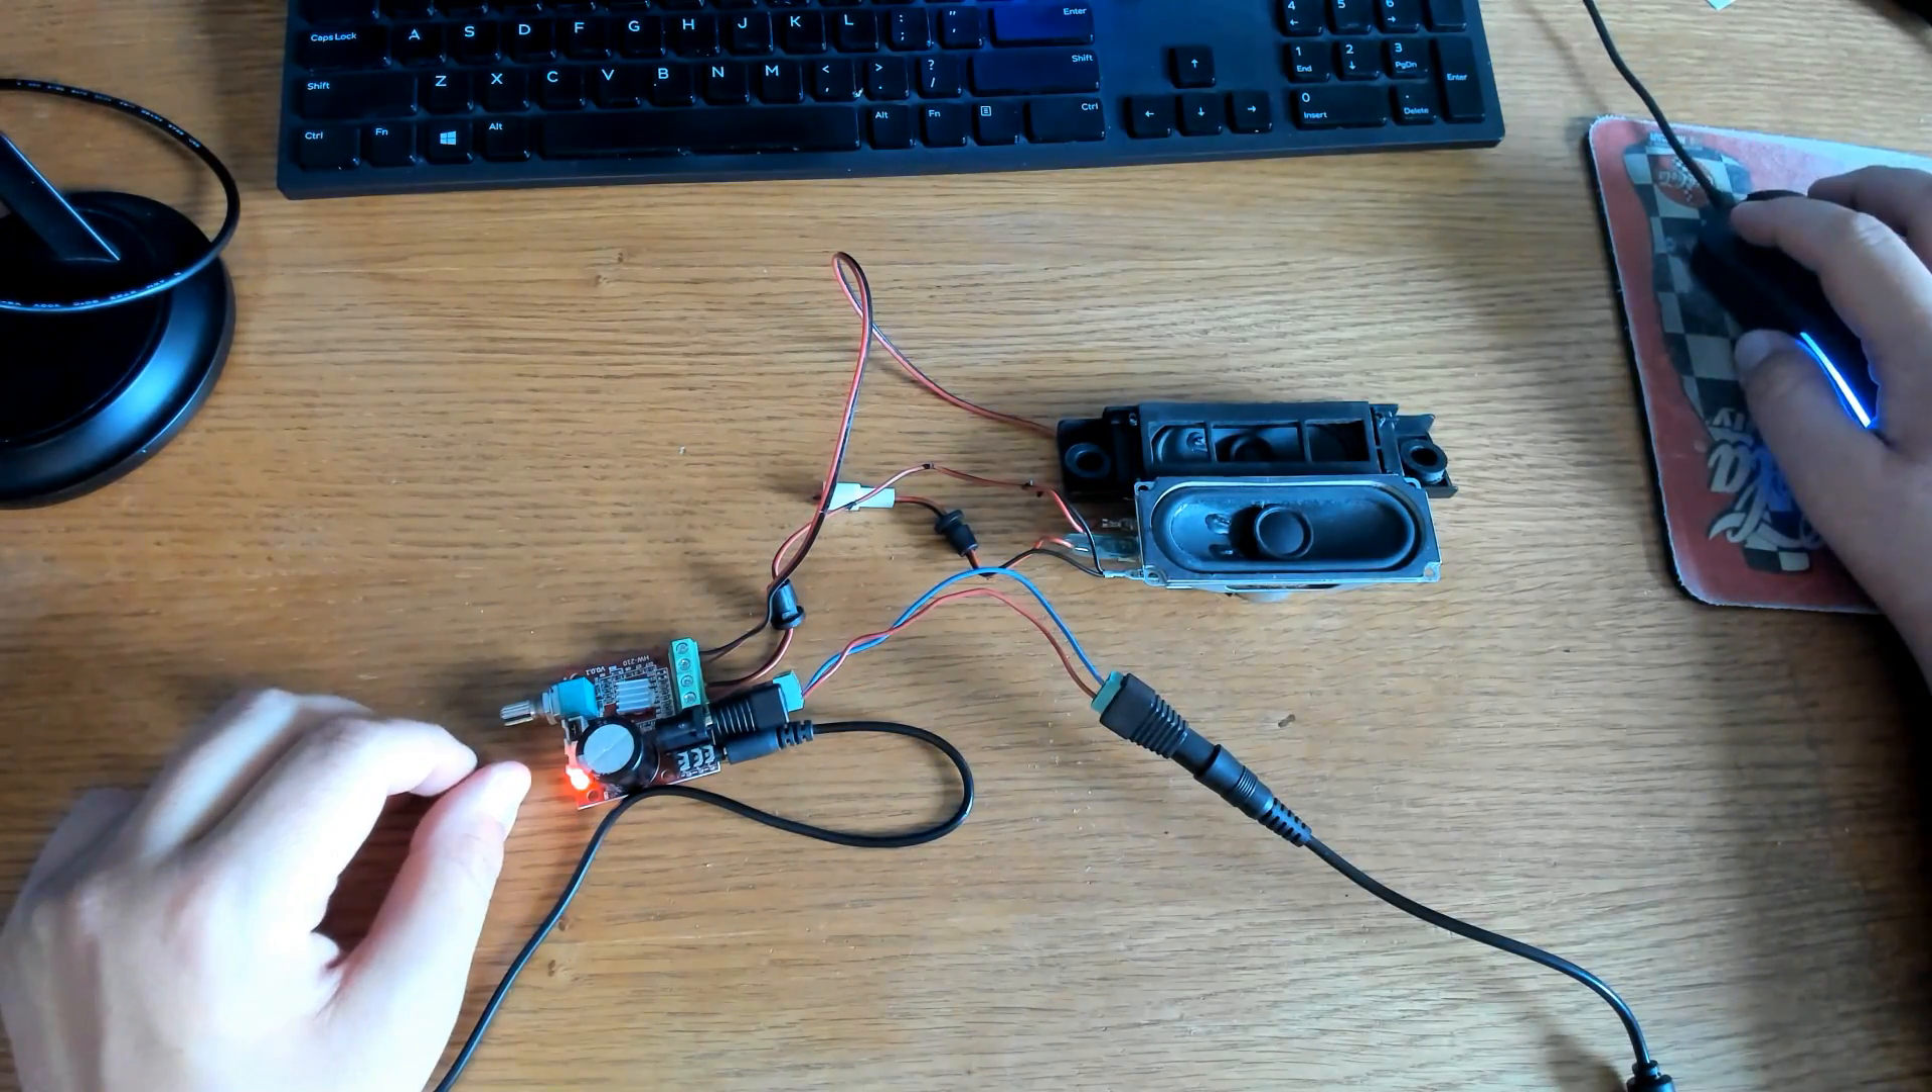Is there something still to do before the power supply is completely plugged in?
No.